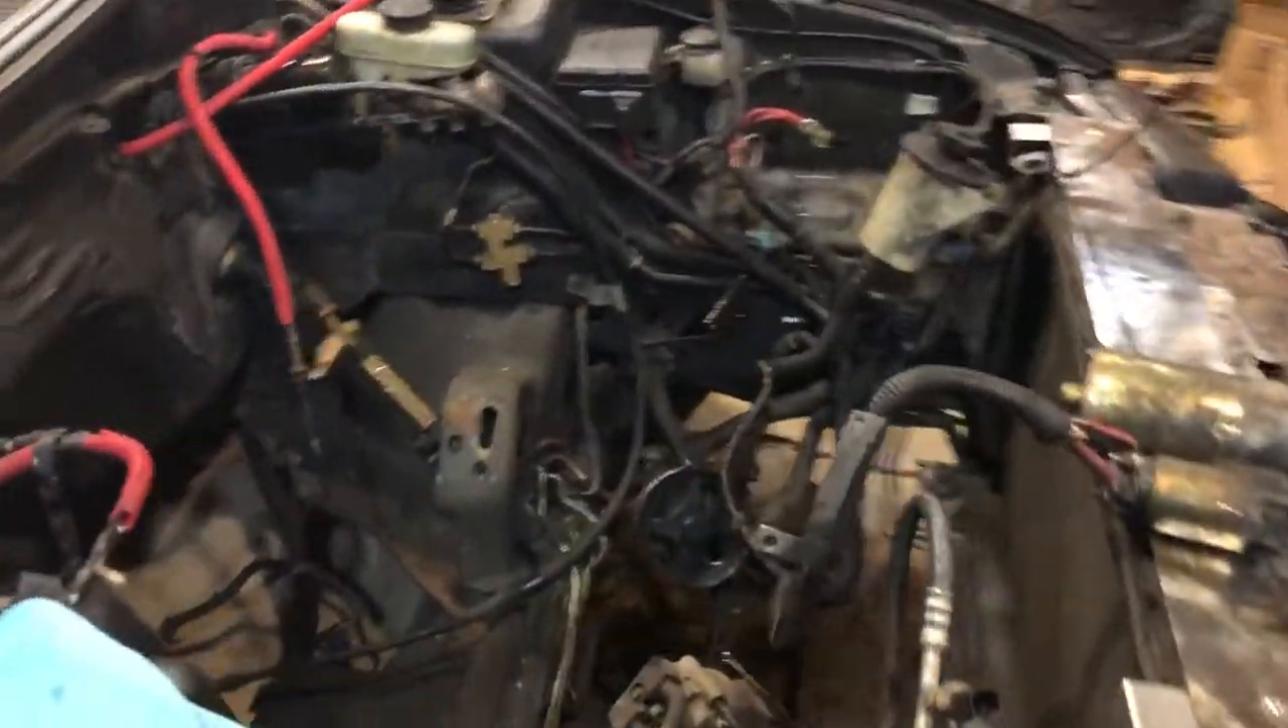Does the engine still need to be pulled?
No.